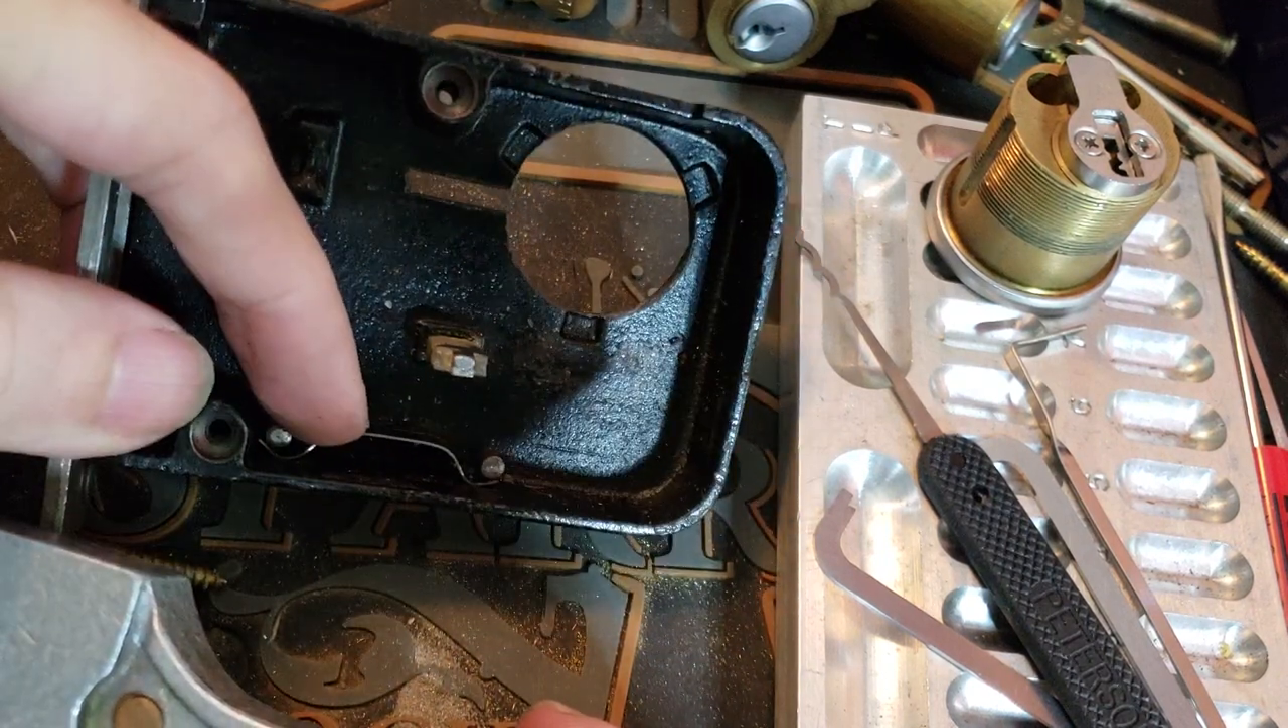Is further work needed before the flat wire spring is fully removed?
Yes.